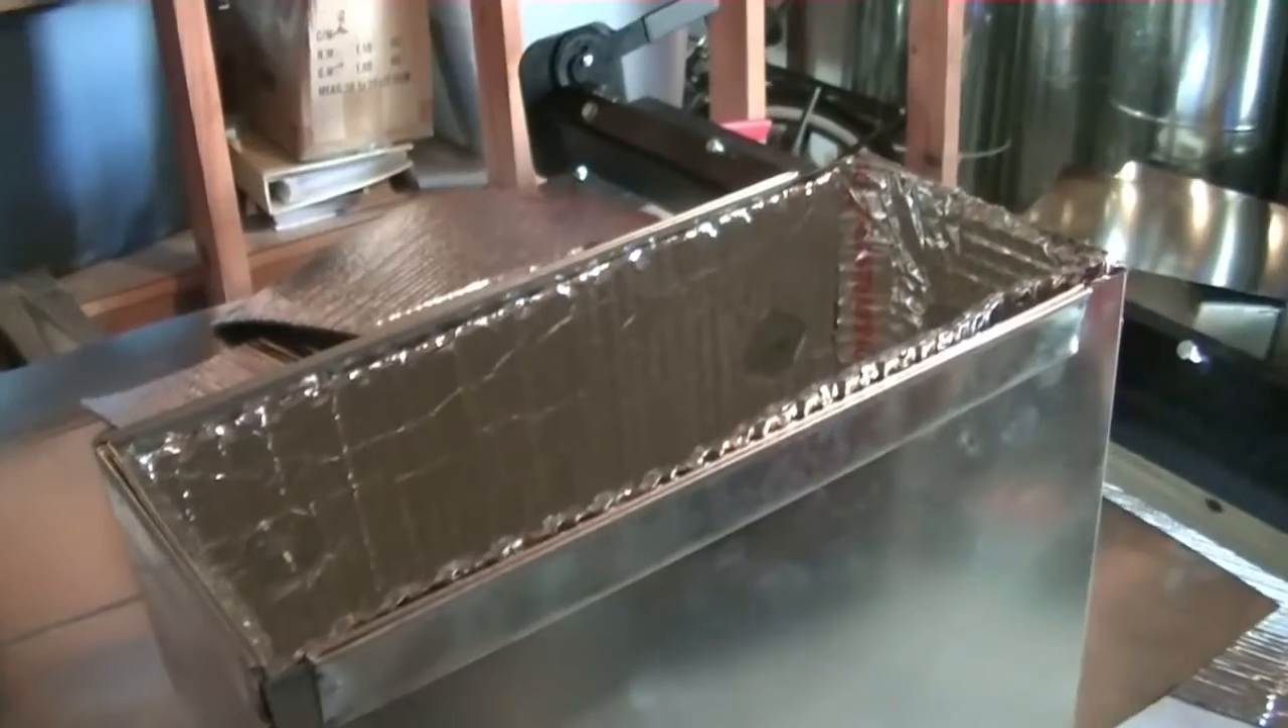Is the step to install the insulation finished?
Yes.